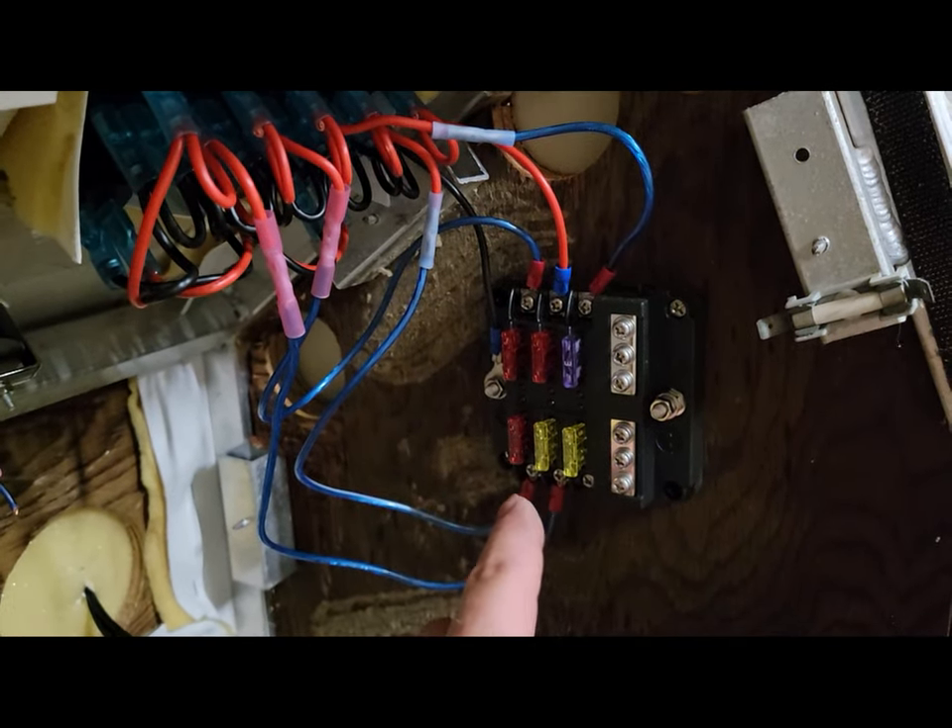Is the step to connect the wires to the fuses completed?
Yes.